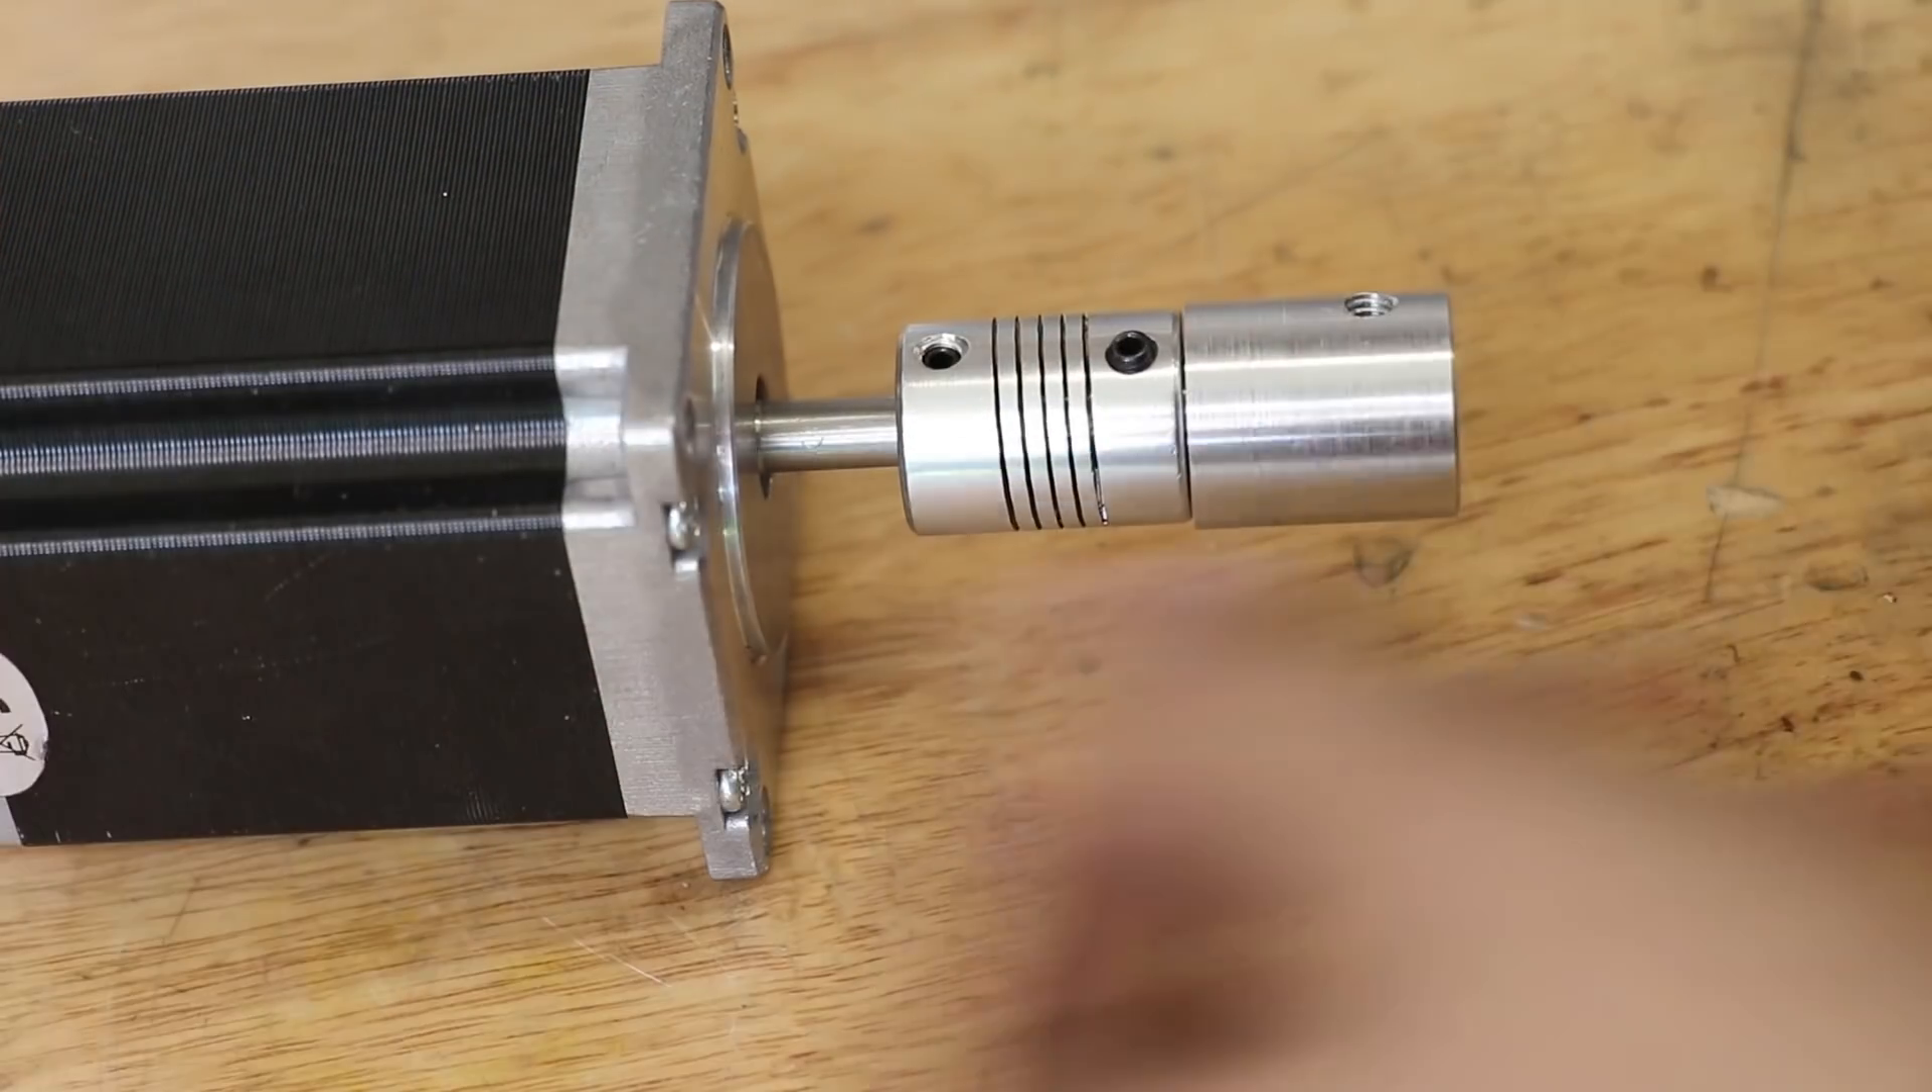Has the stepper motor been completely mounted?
No.